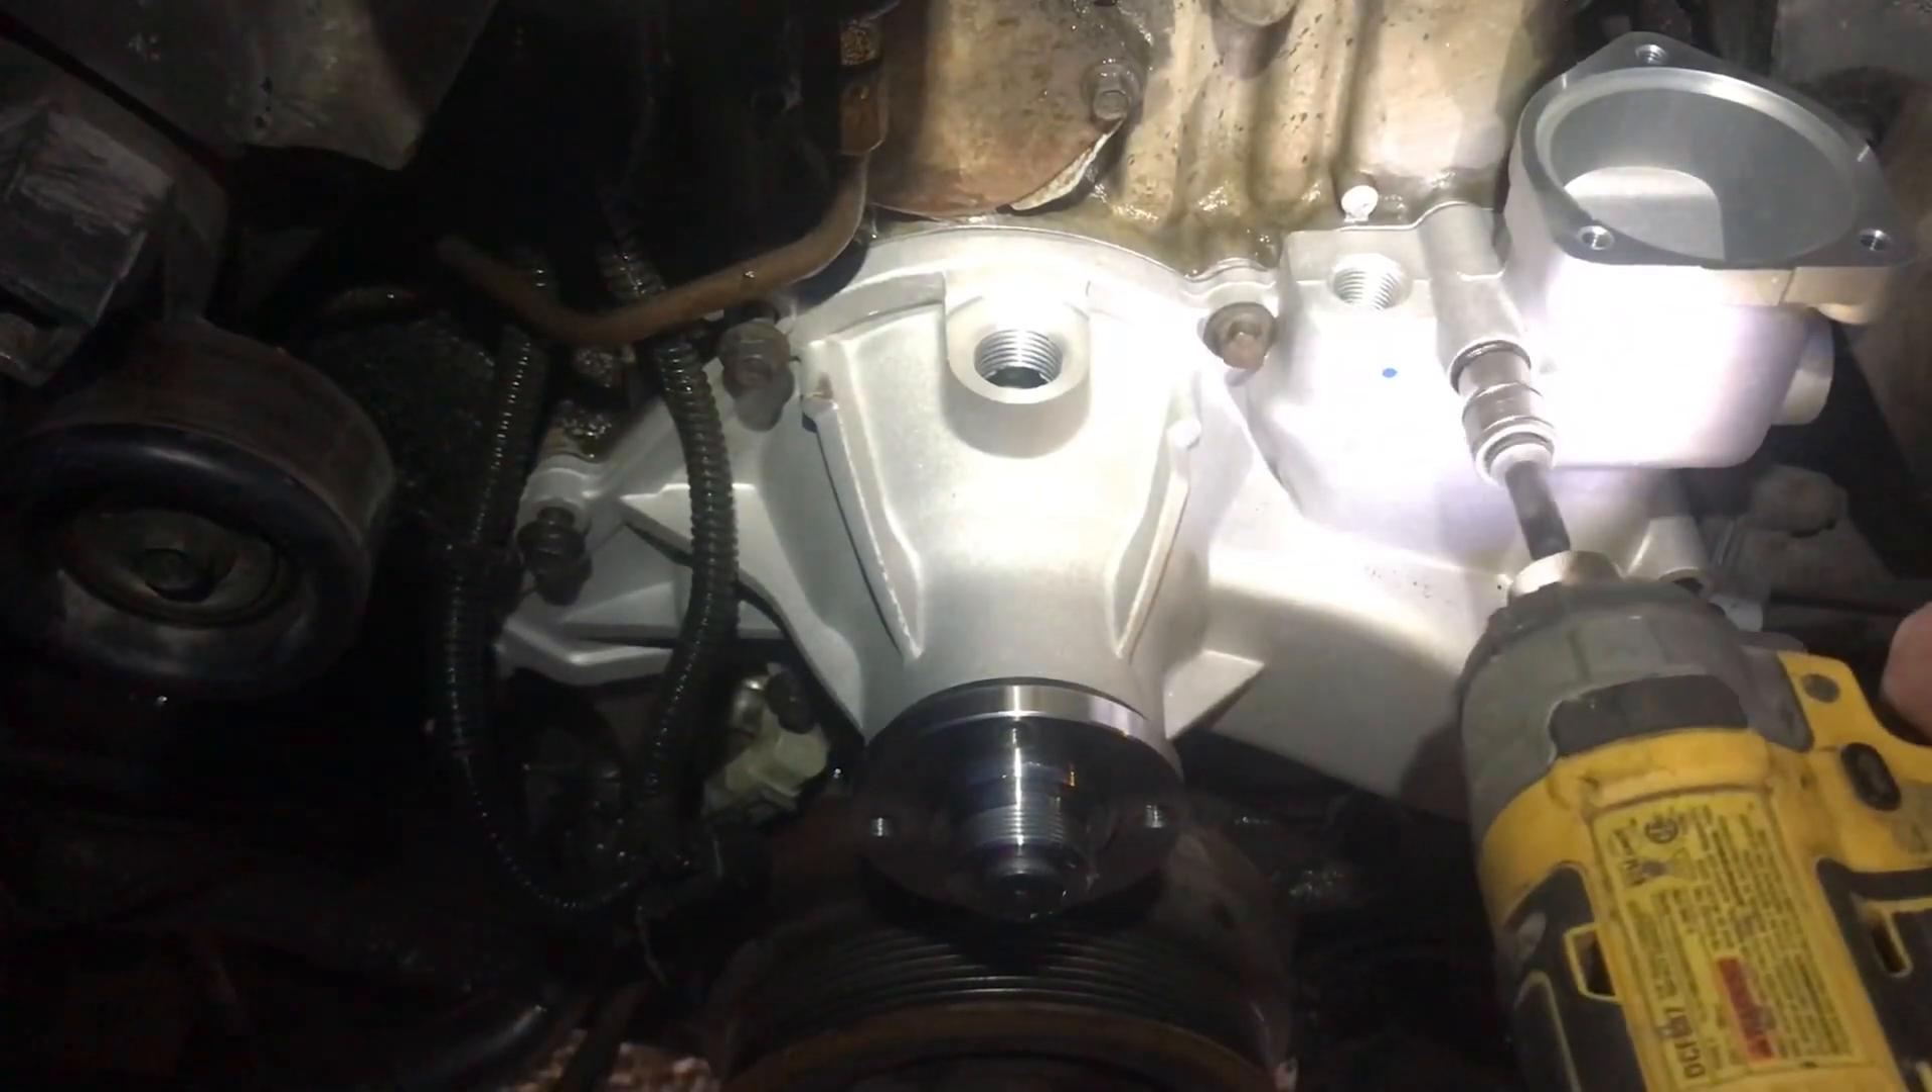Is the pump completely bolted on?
No.